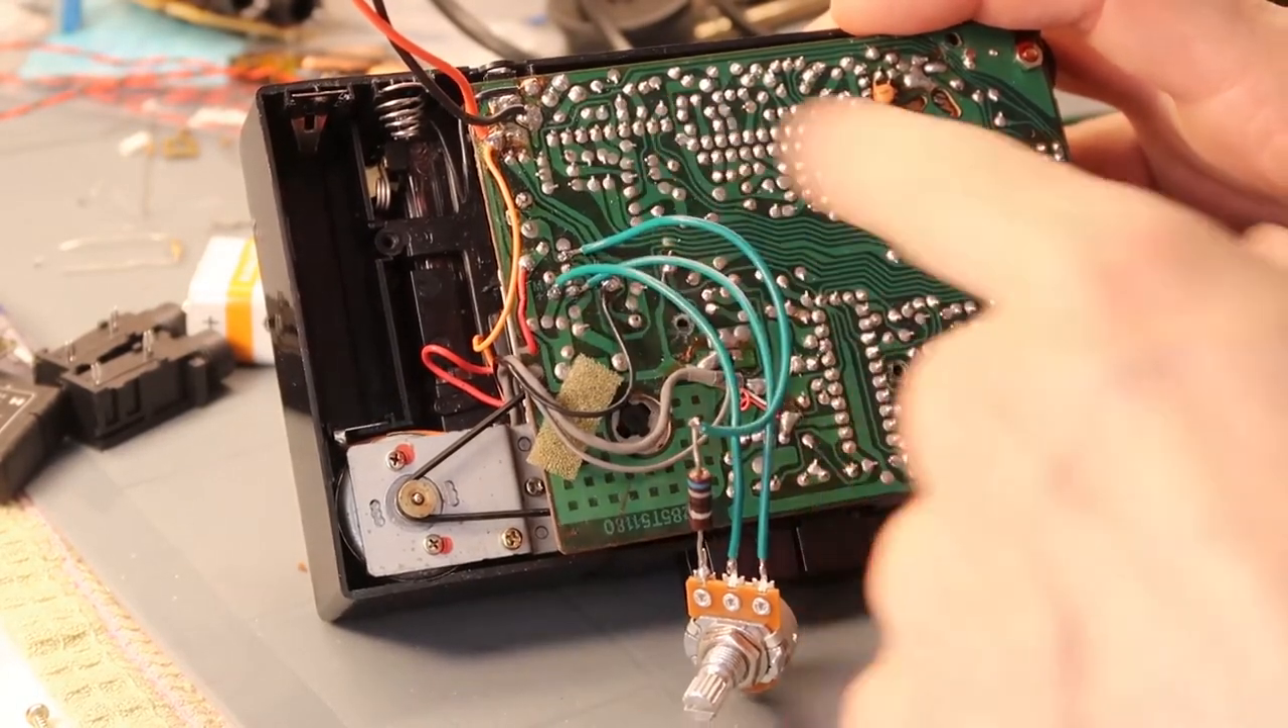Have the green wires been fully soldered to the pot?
Yes.